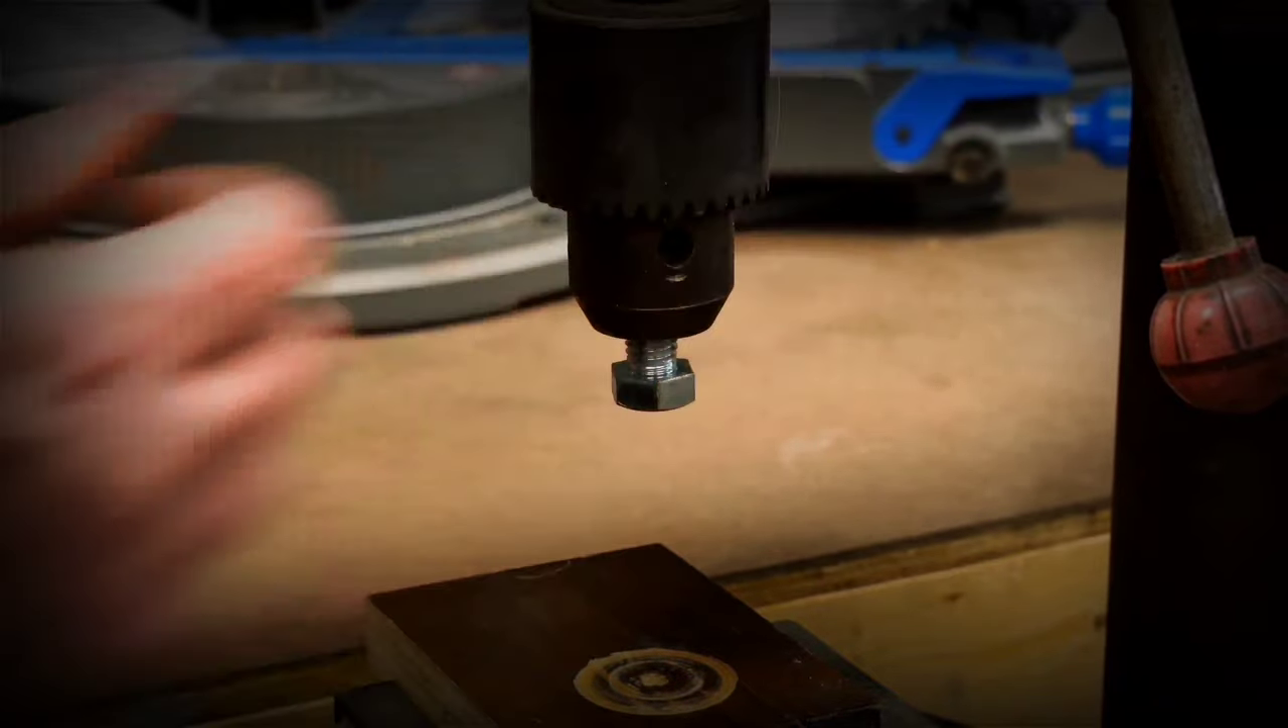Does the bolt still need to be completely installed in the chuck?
No.